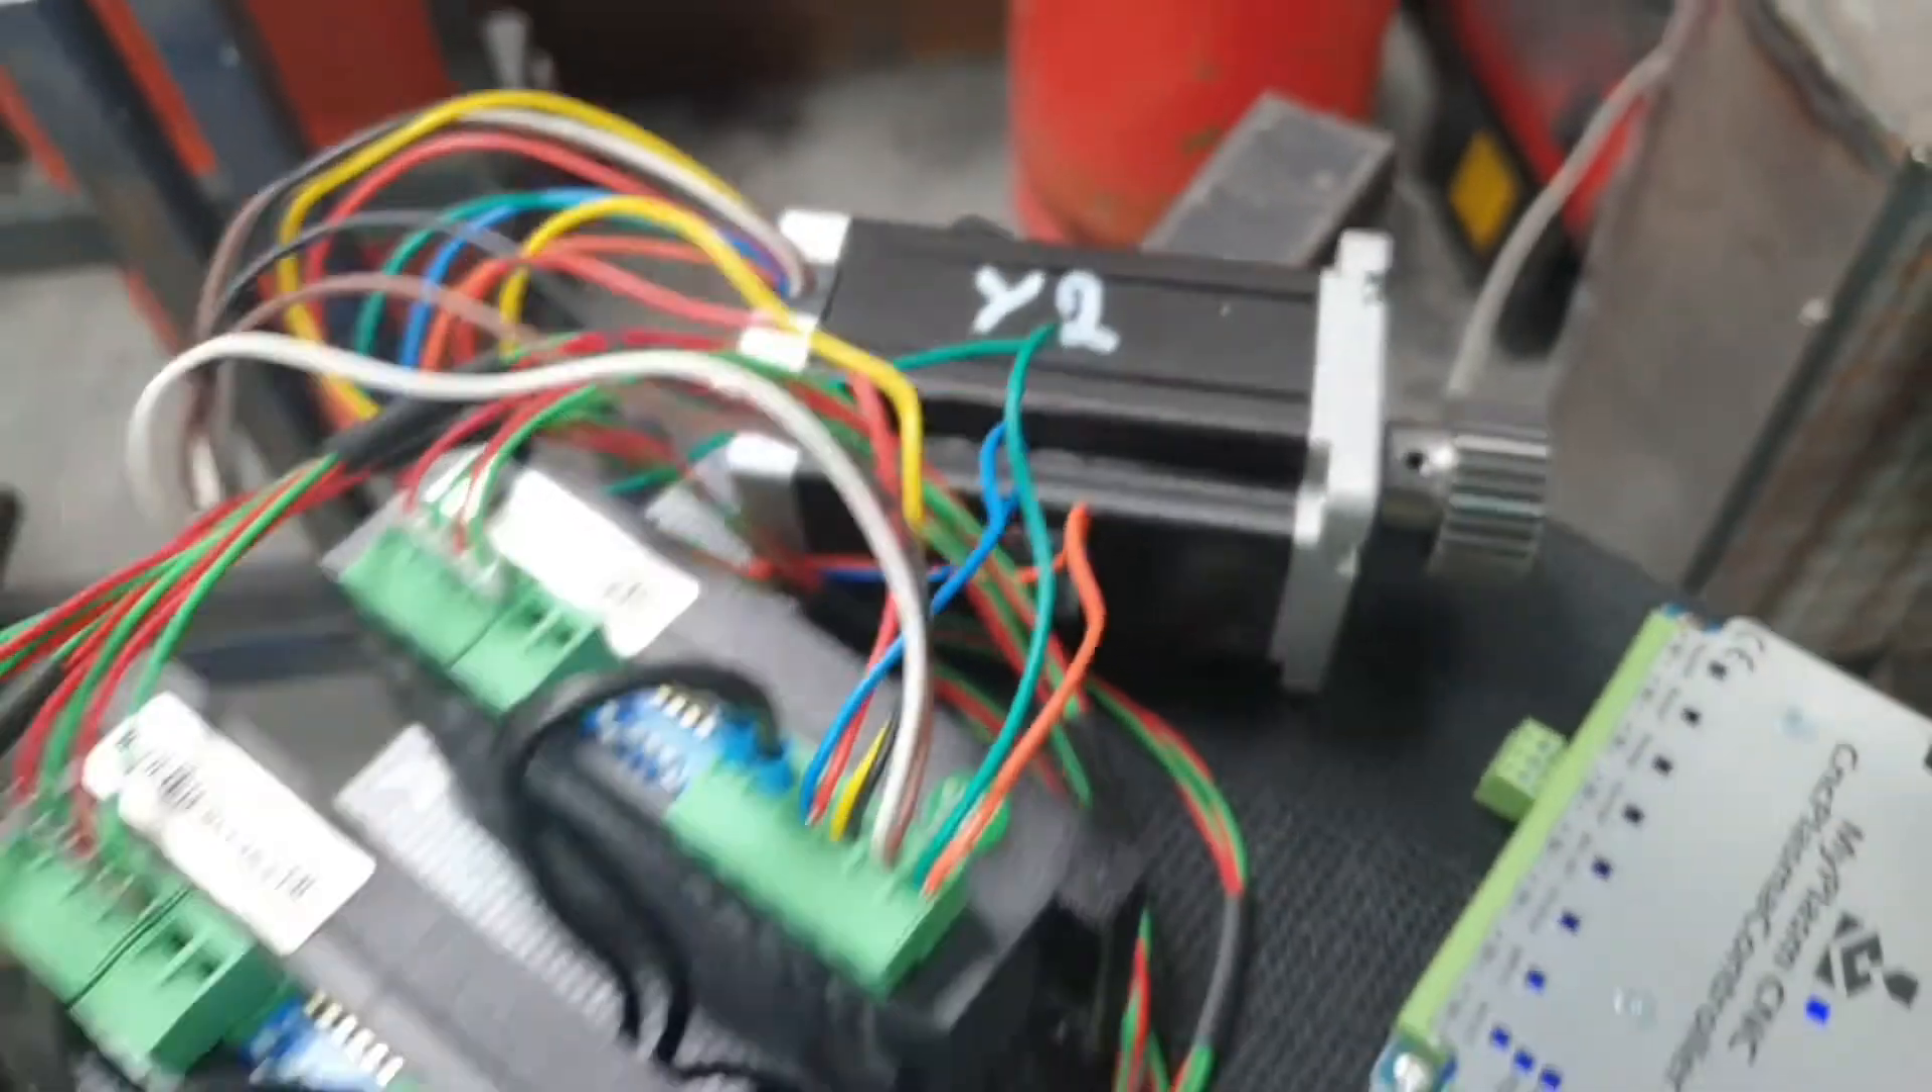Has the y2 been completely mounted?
No.